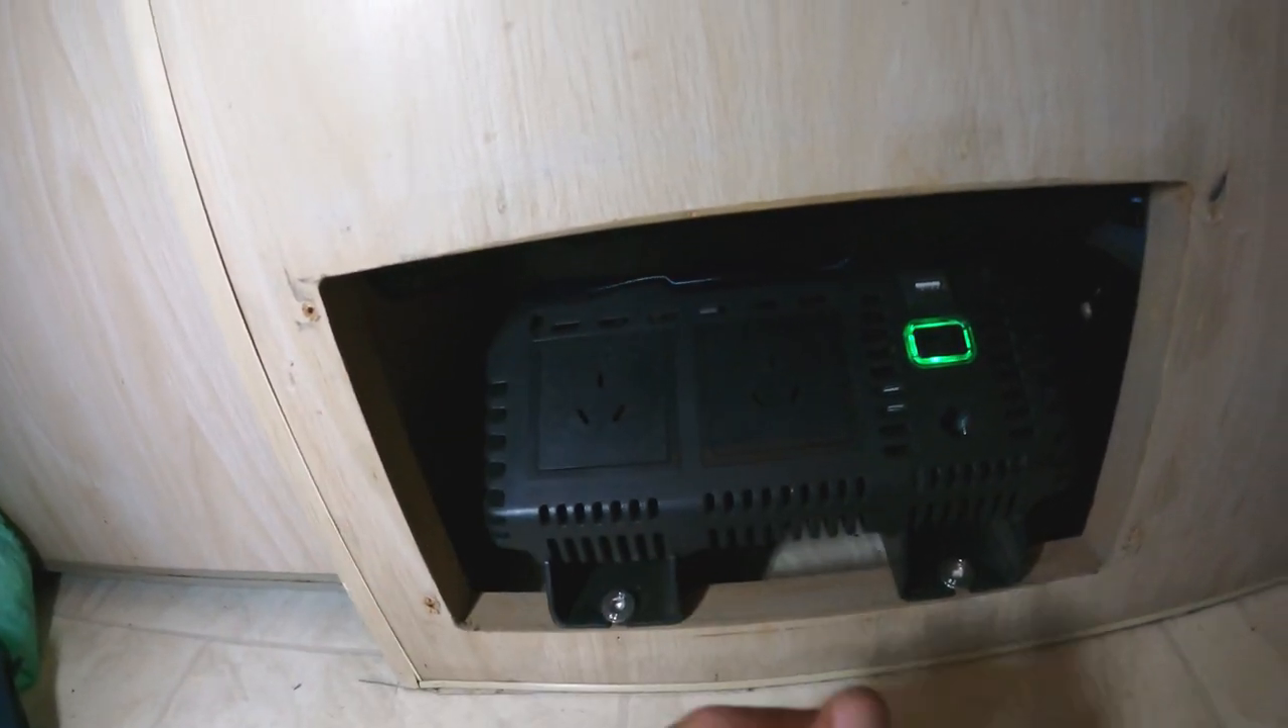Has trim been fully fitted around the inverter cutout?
No.